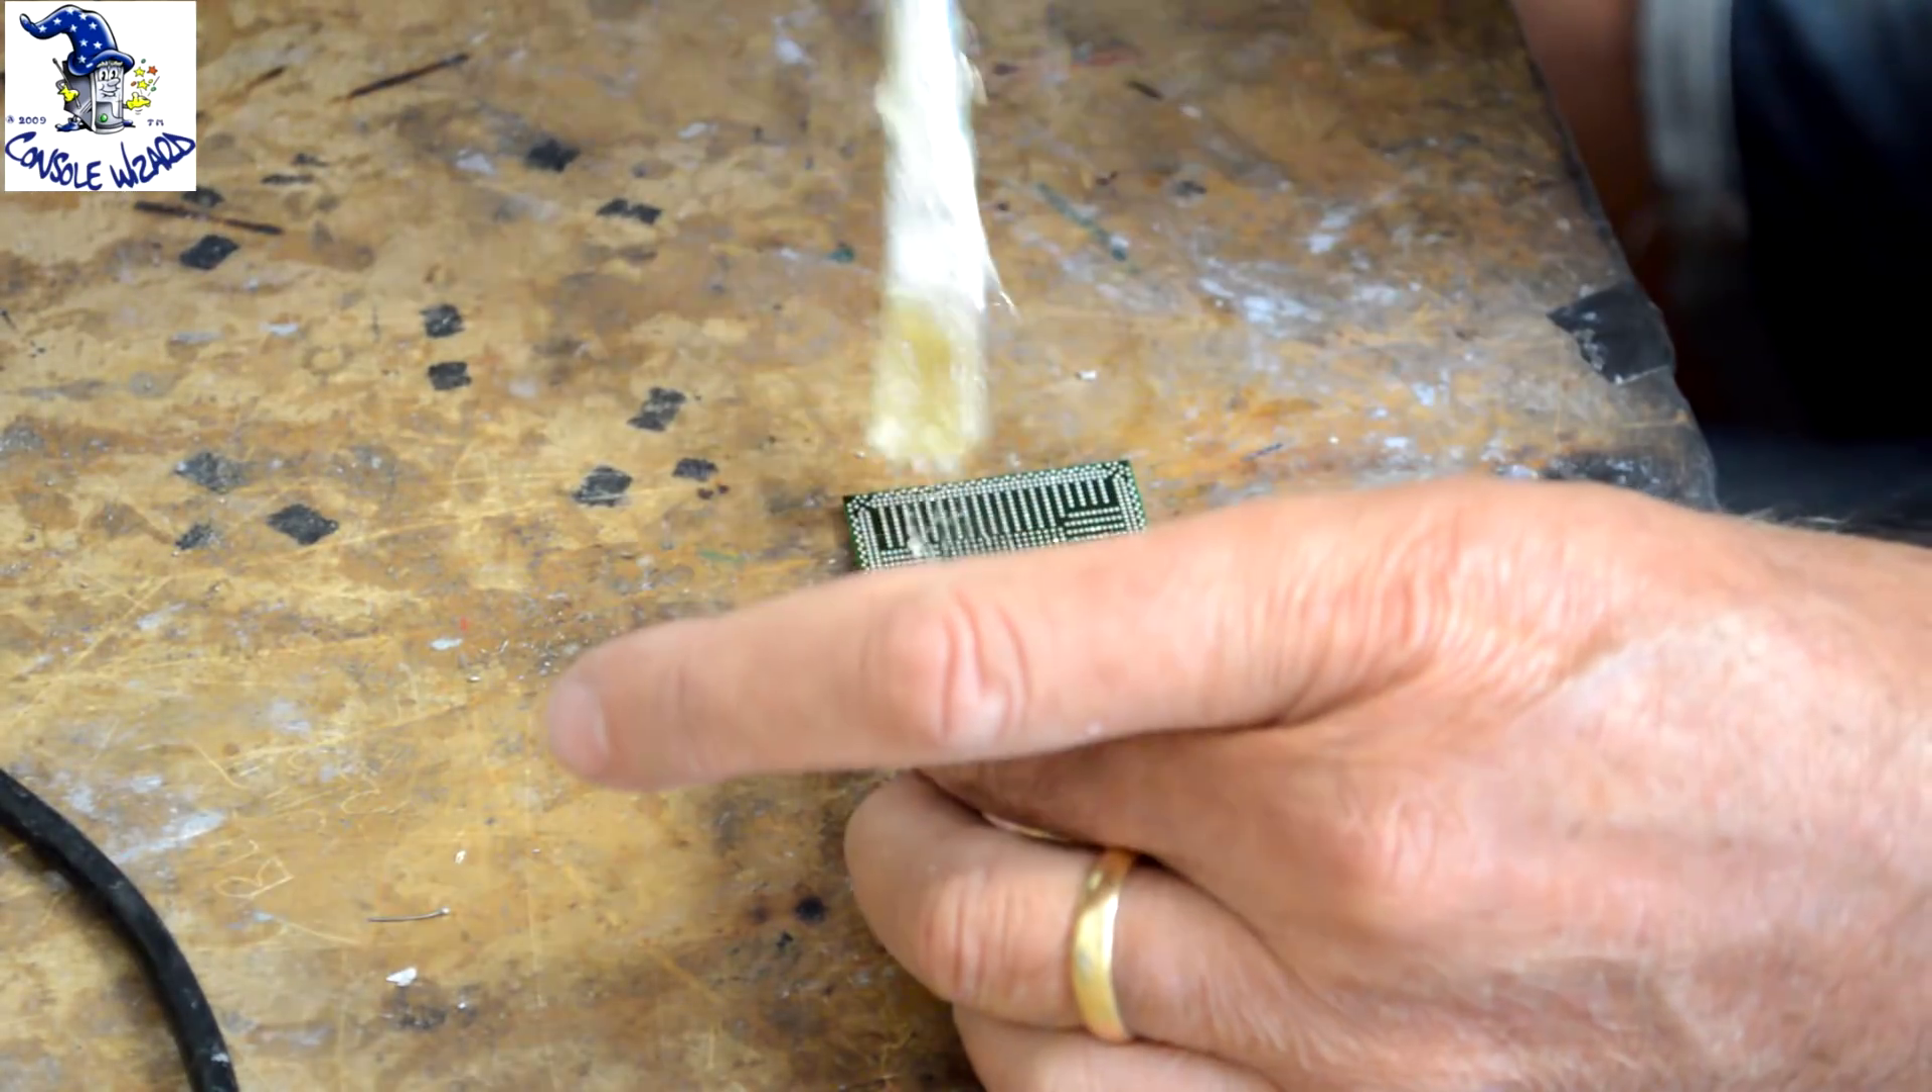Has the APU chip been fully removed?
Yes.